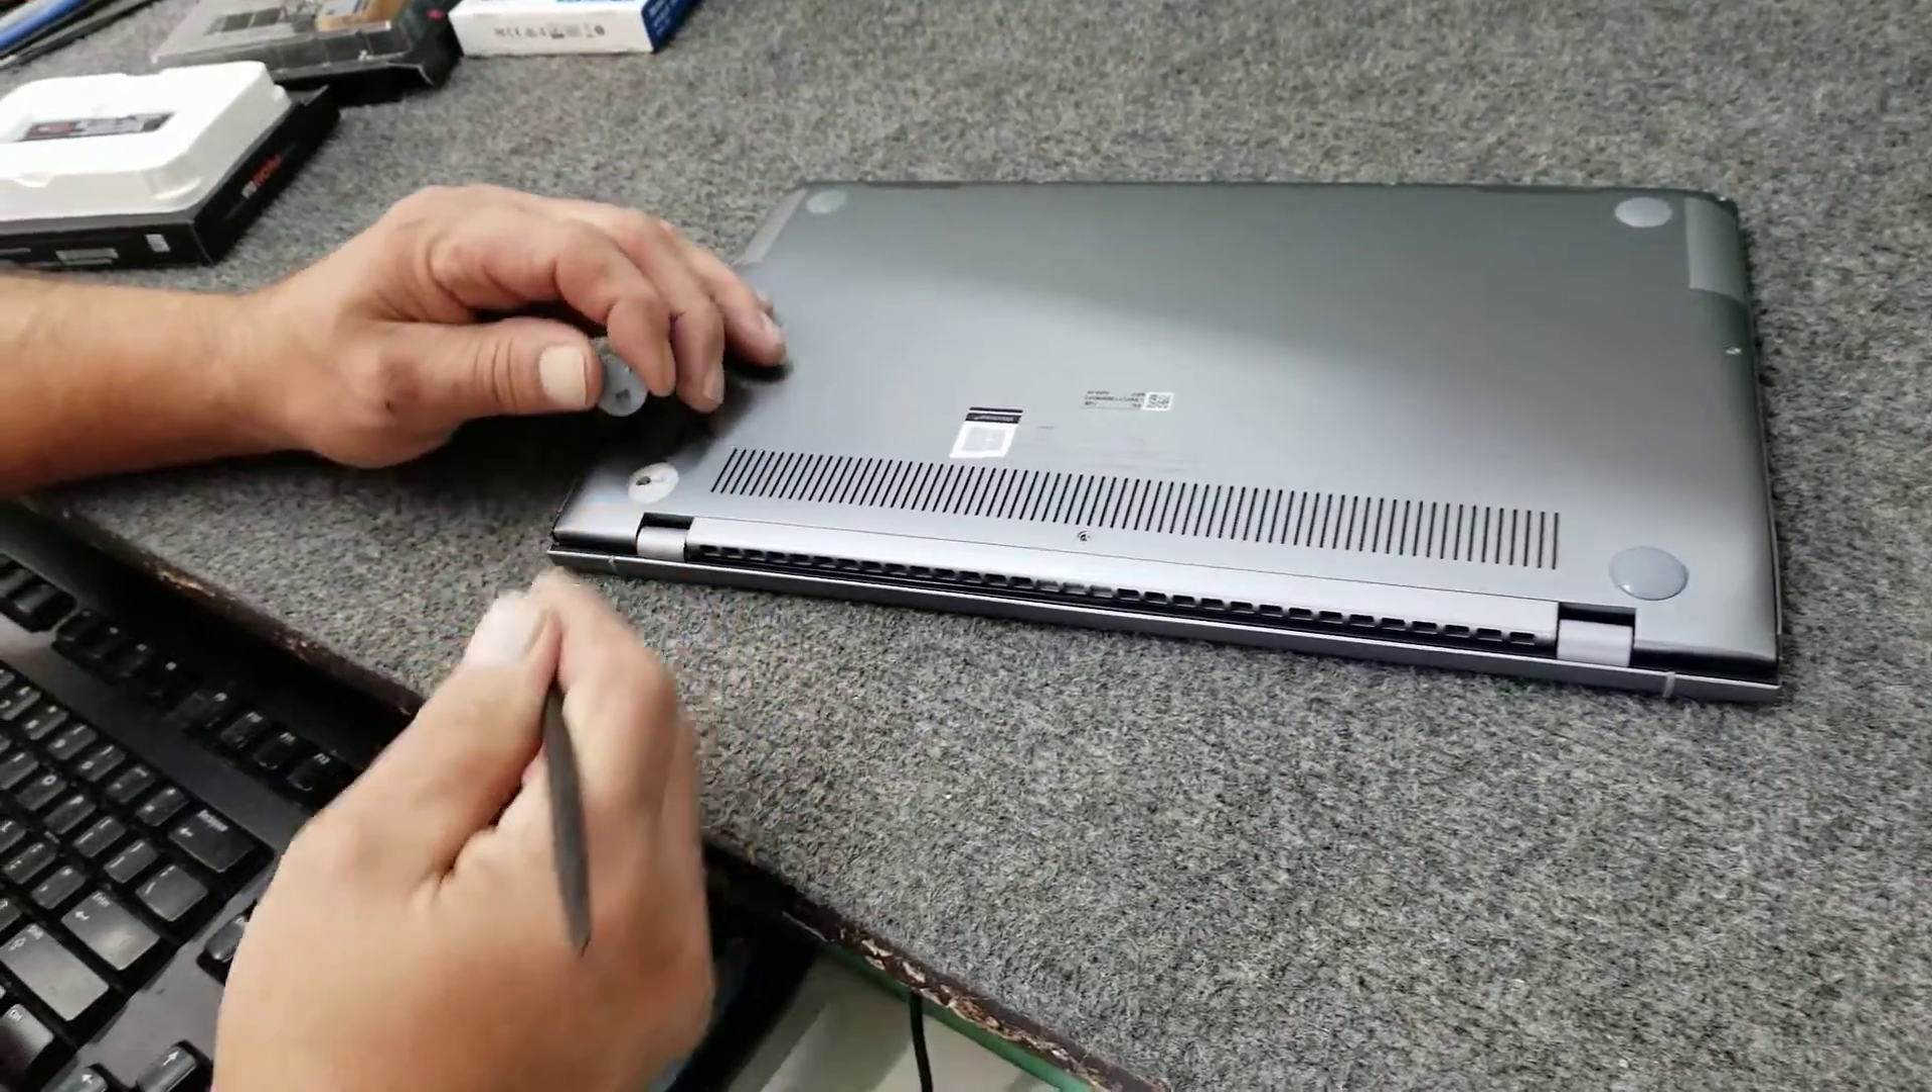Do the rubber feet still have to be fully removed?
Yes.